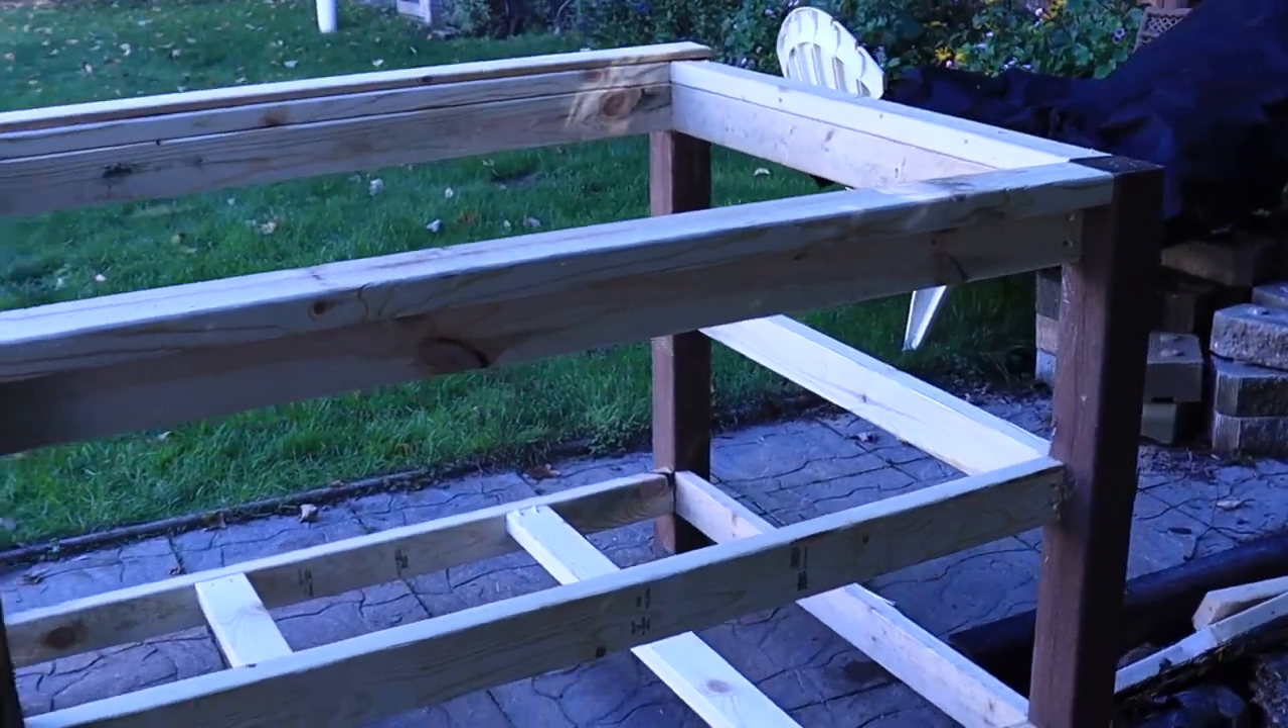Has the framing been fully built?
Yes.